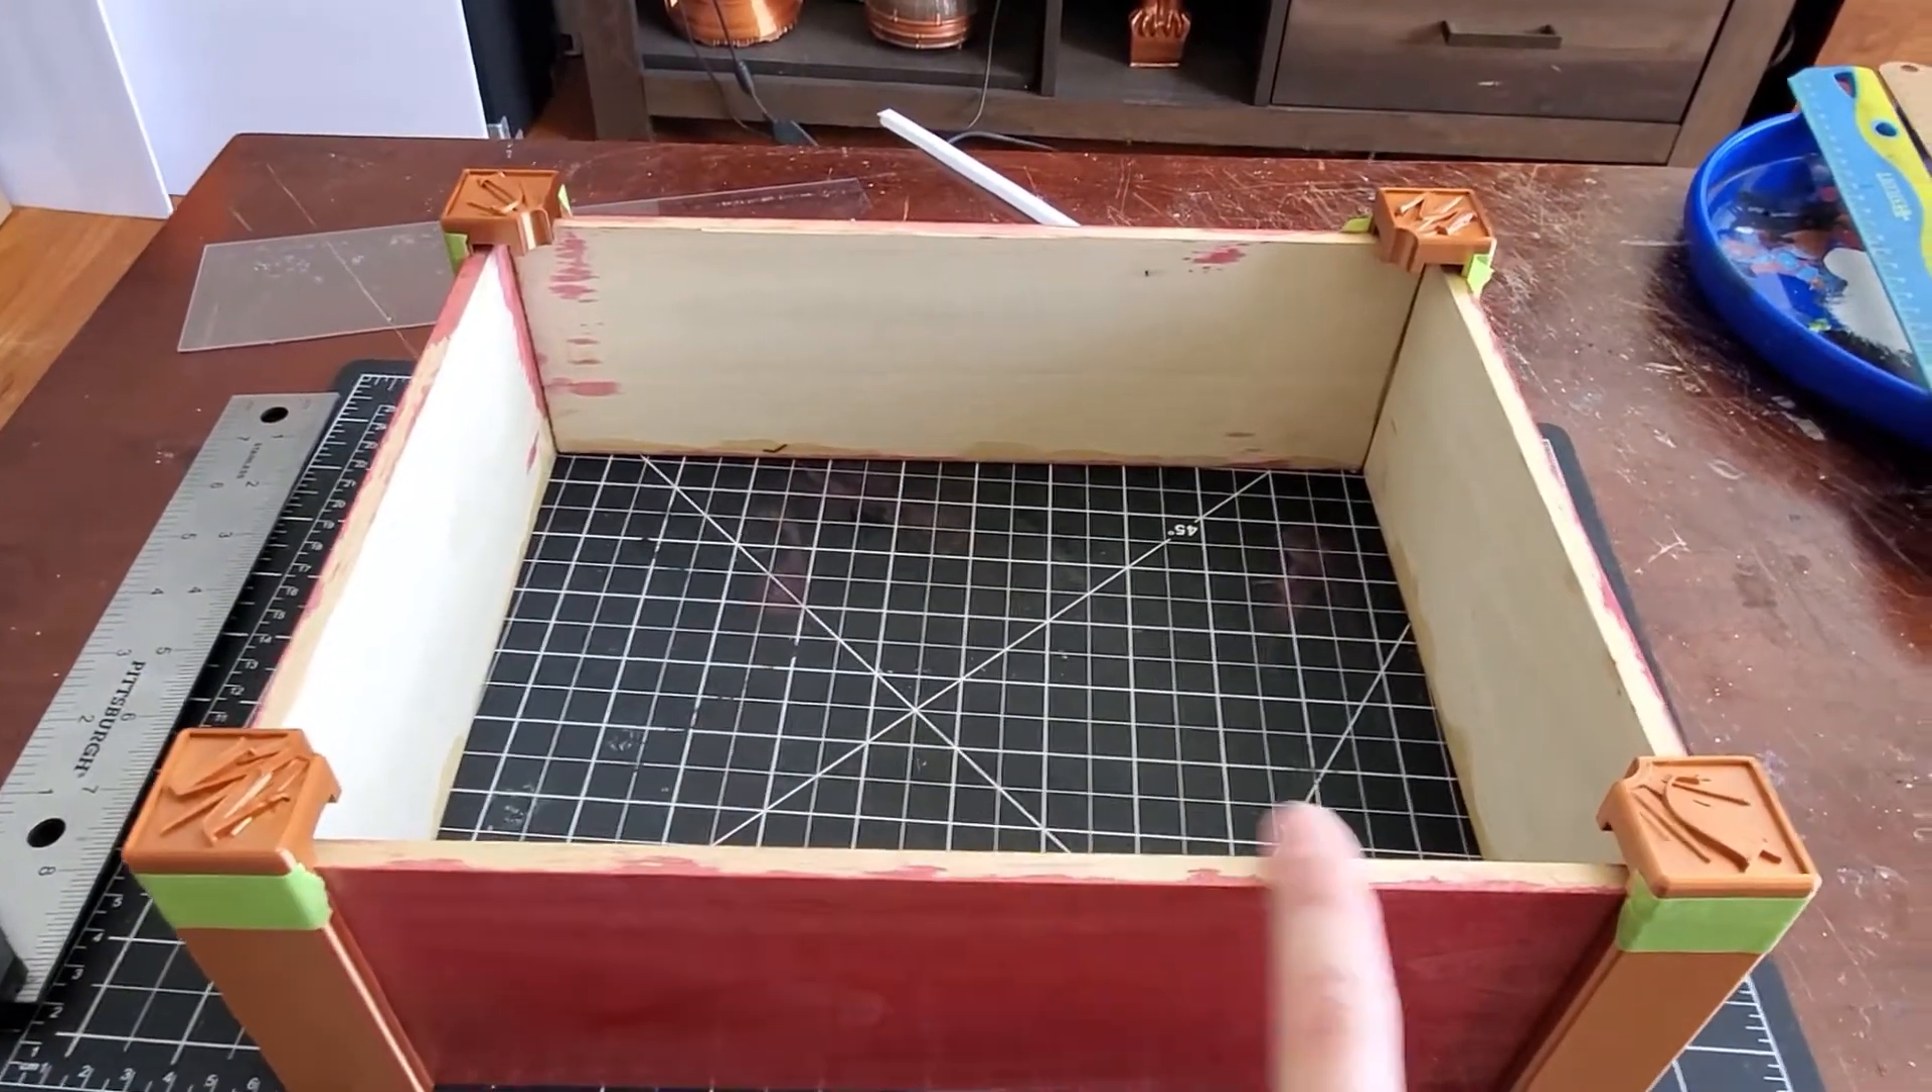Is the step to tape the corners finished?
Yes.